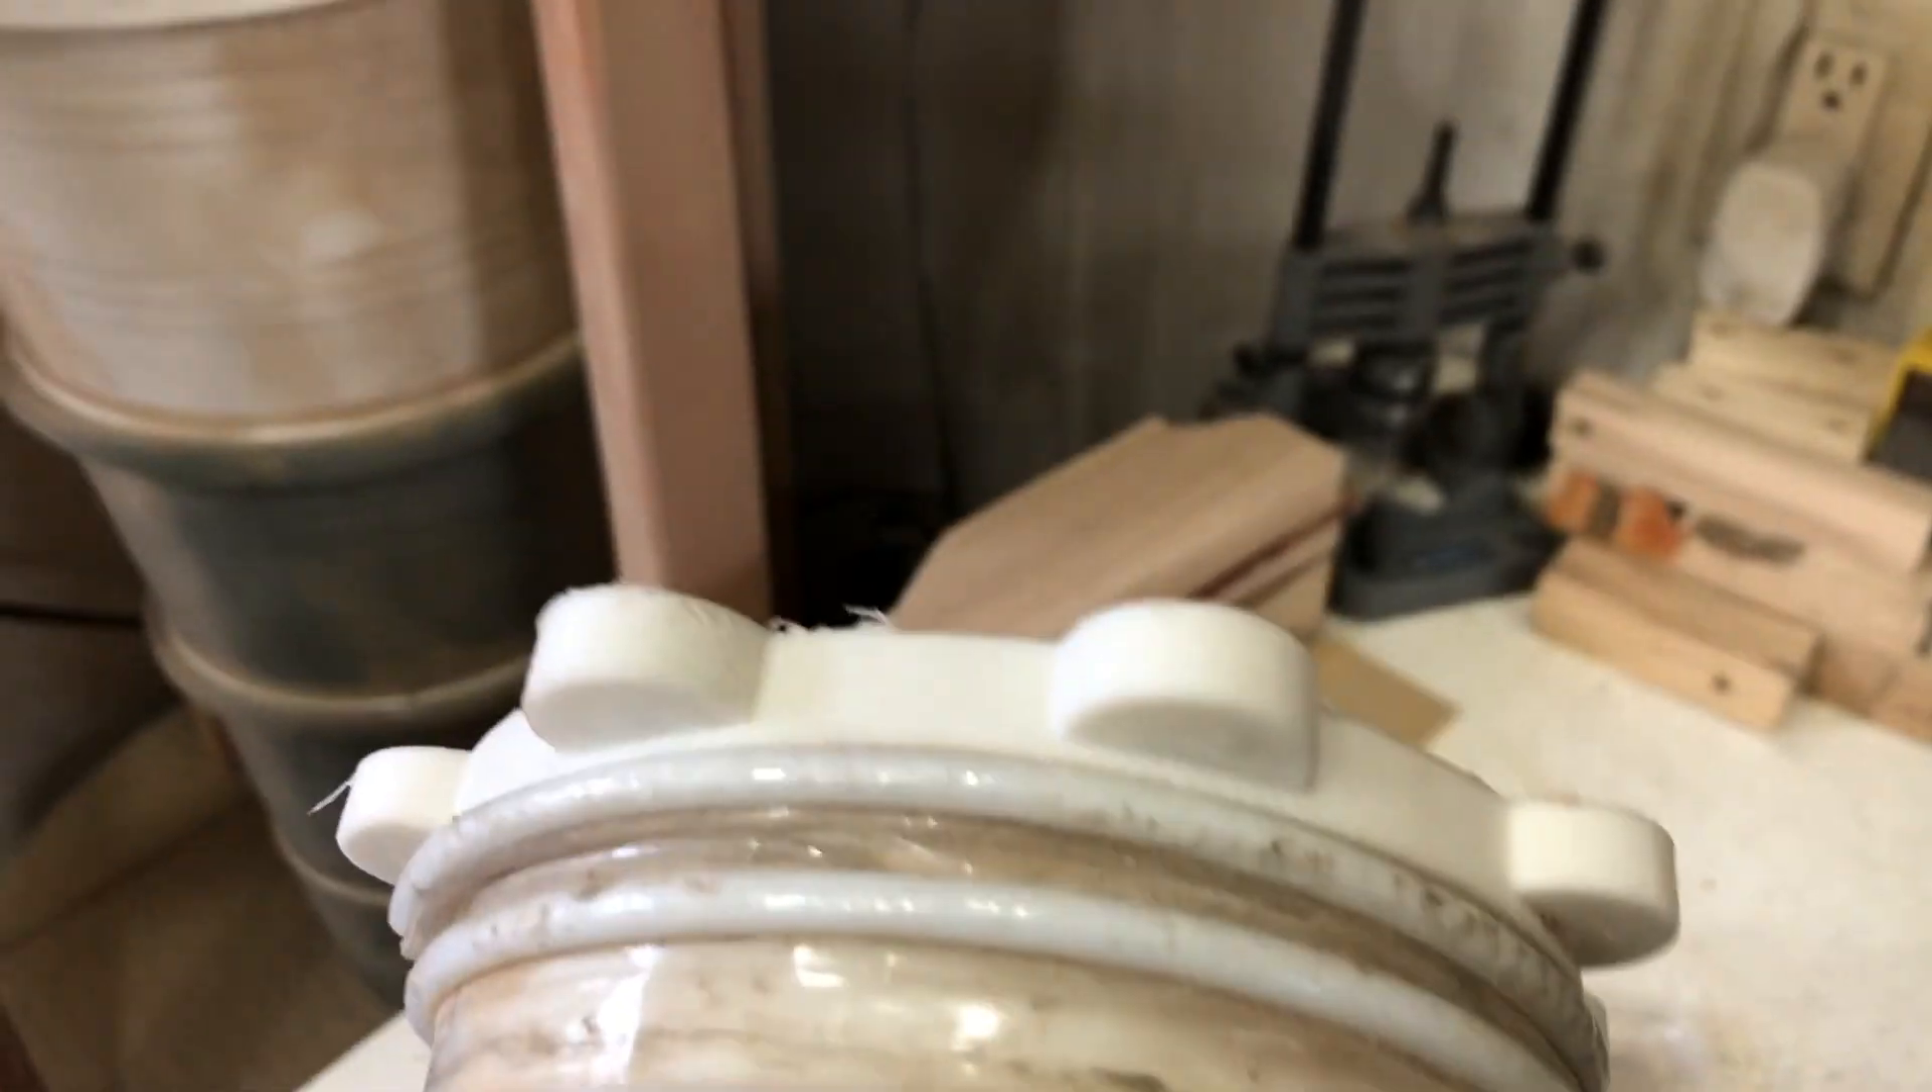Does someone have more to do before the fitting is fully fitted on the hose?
No.